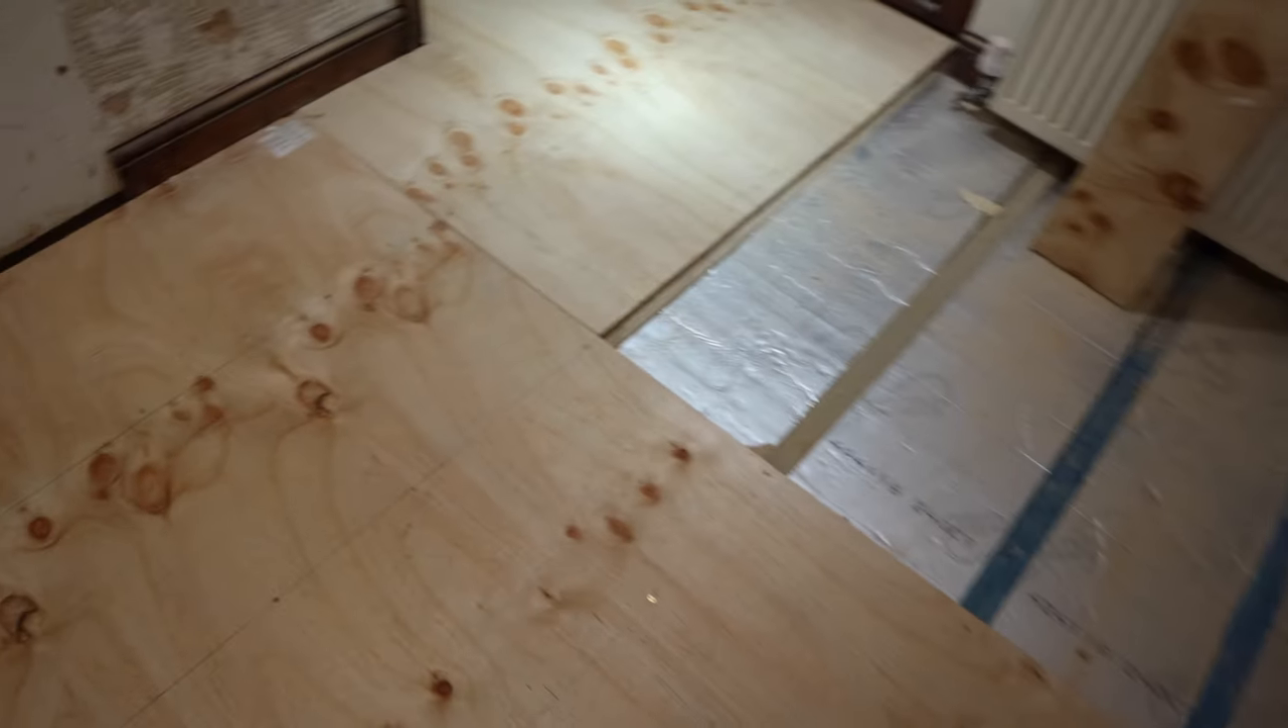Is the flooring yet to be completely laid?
Yes.